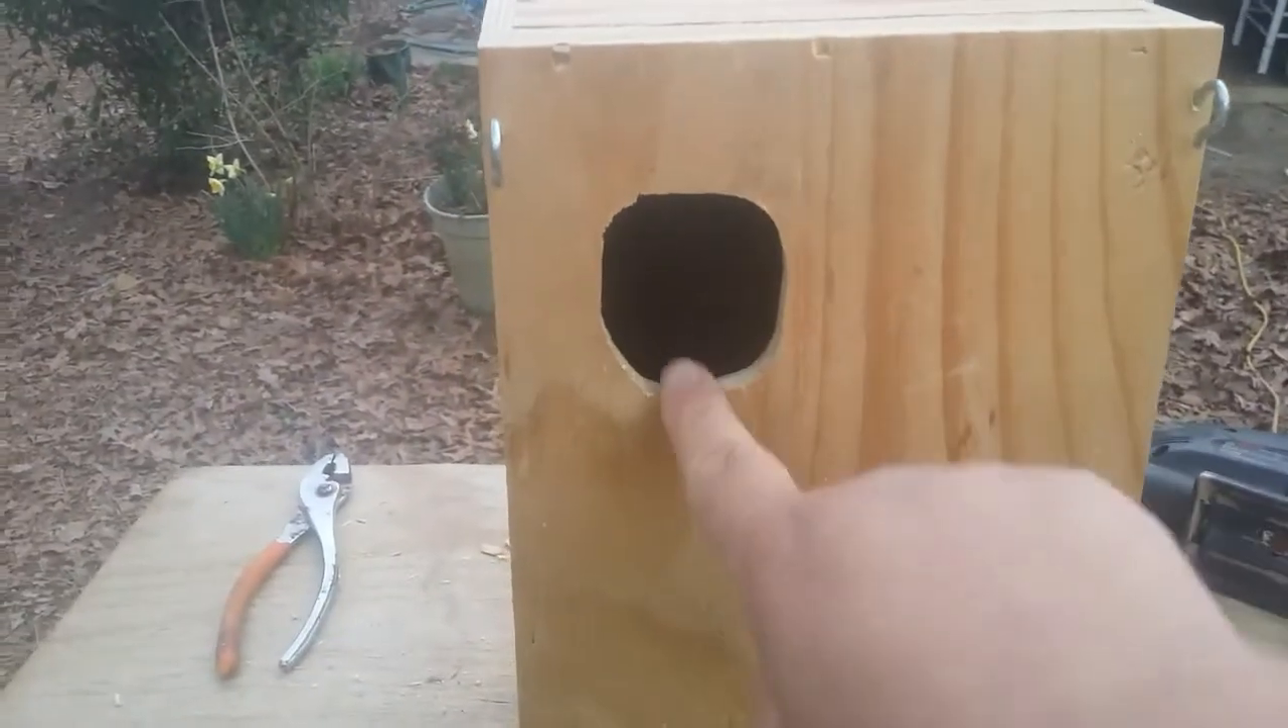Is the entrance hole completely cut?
Yes.